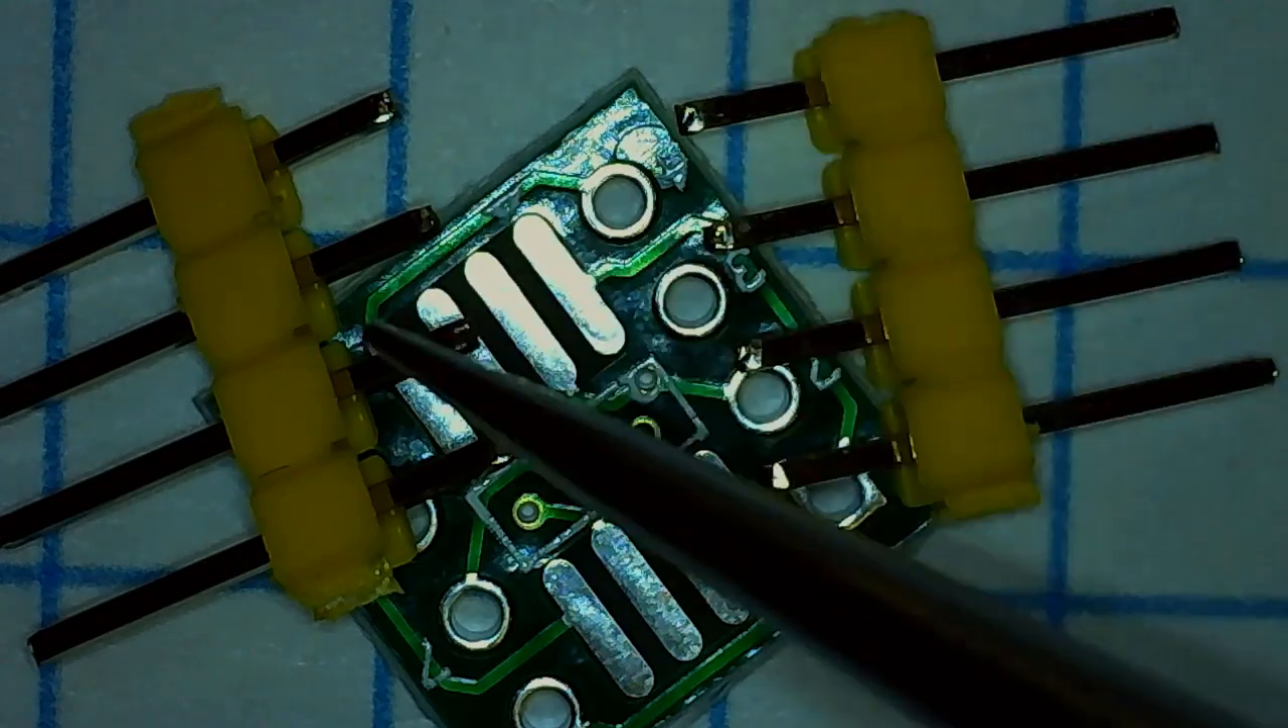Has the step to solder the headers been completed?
No.